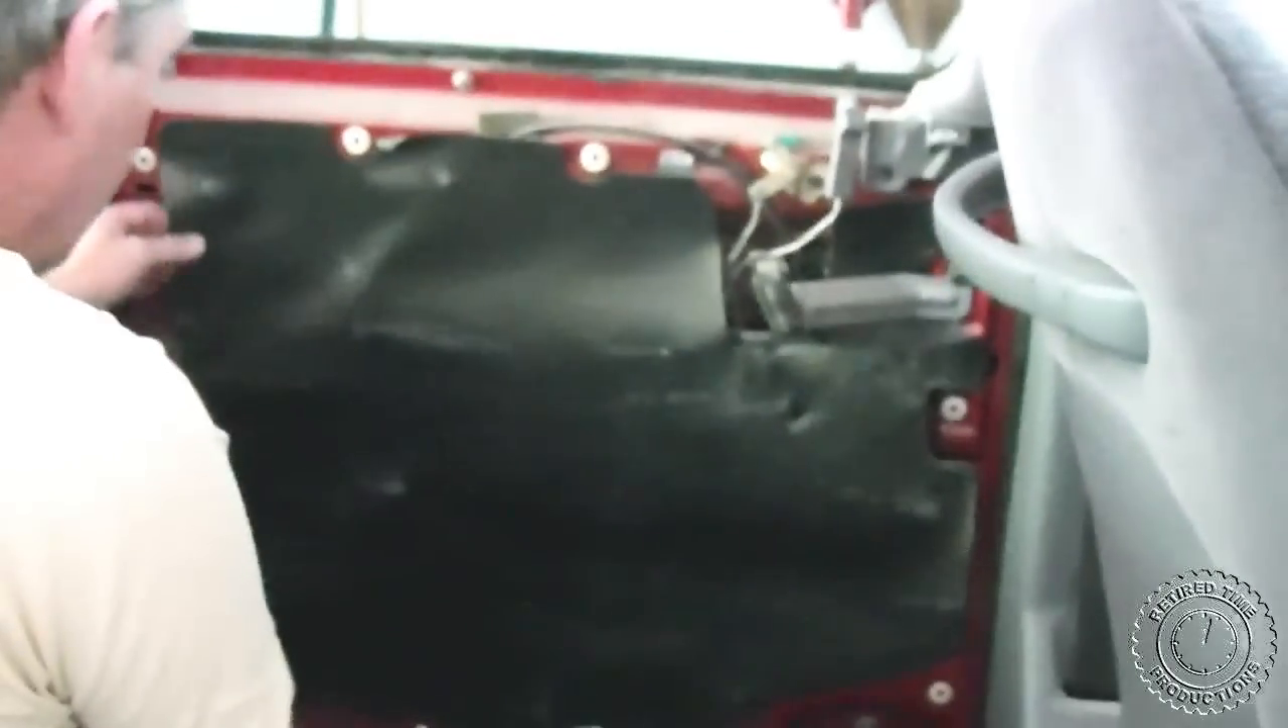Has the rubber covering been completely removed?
No.